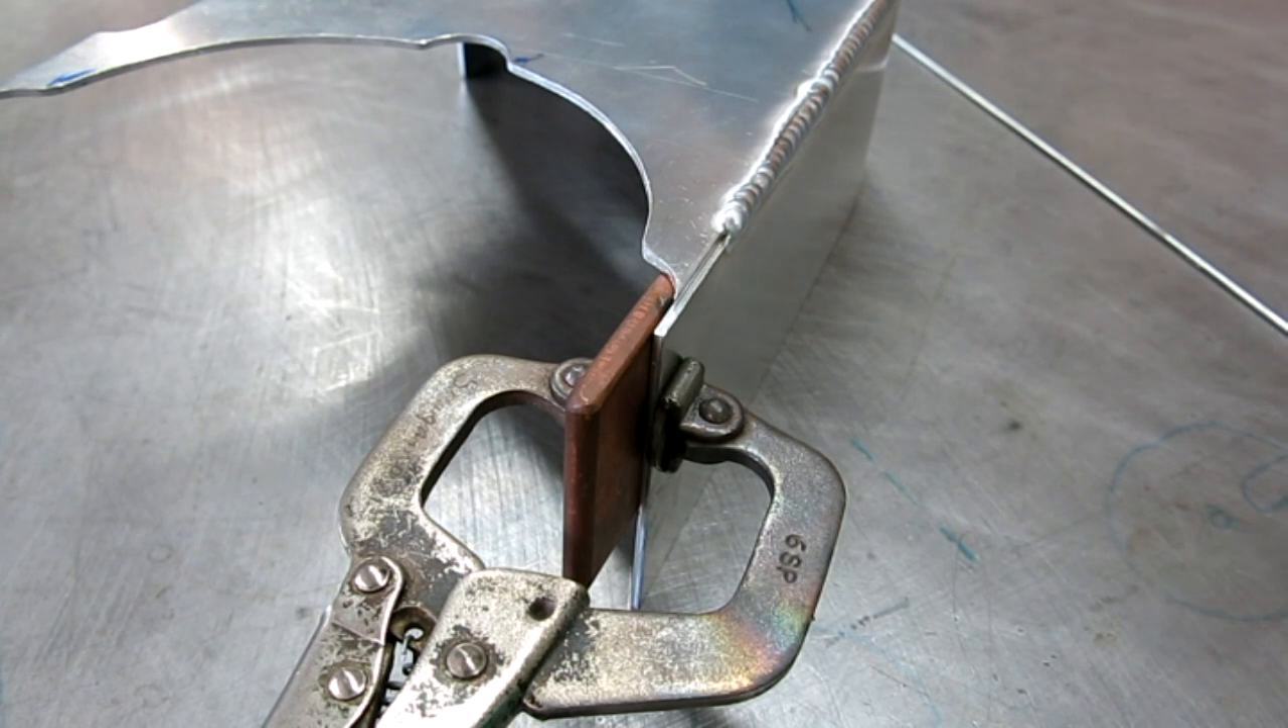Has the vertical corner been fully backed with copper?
Yes.